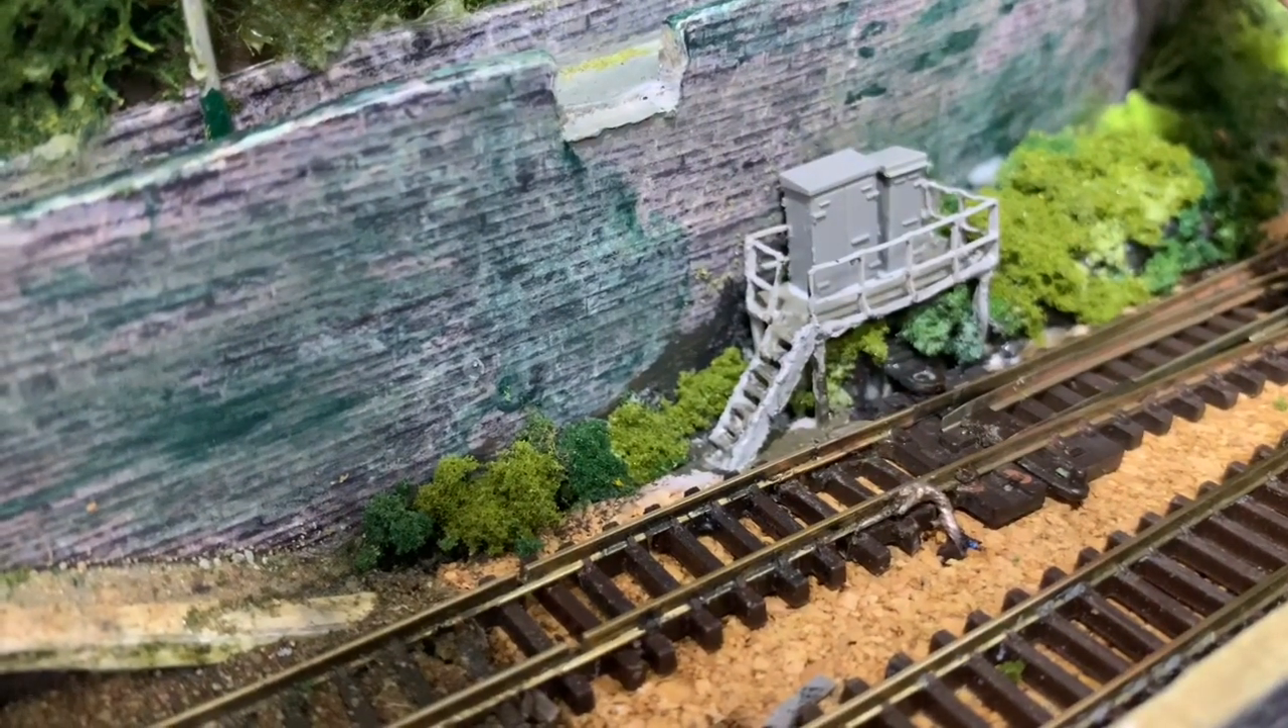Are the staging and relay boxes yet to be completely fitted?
No.